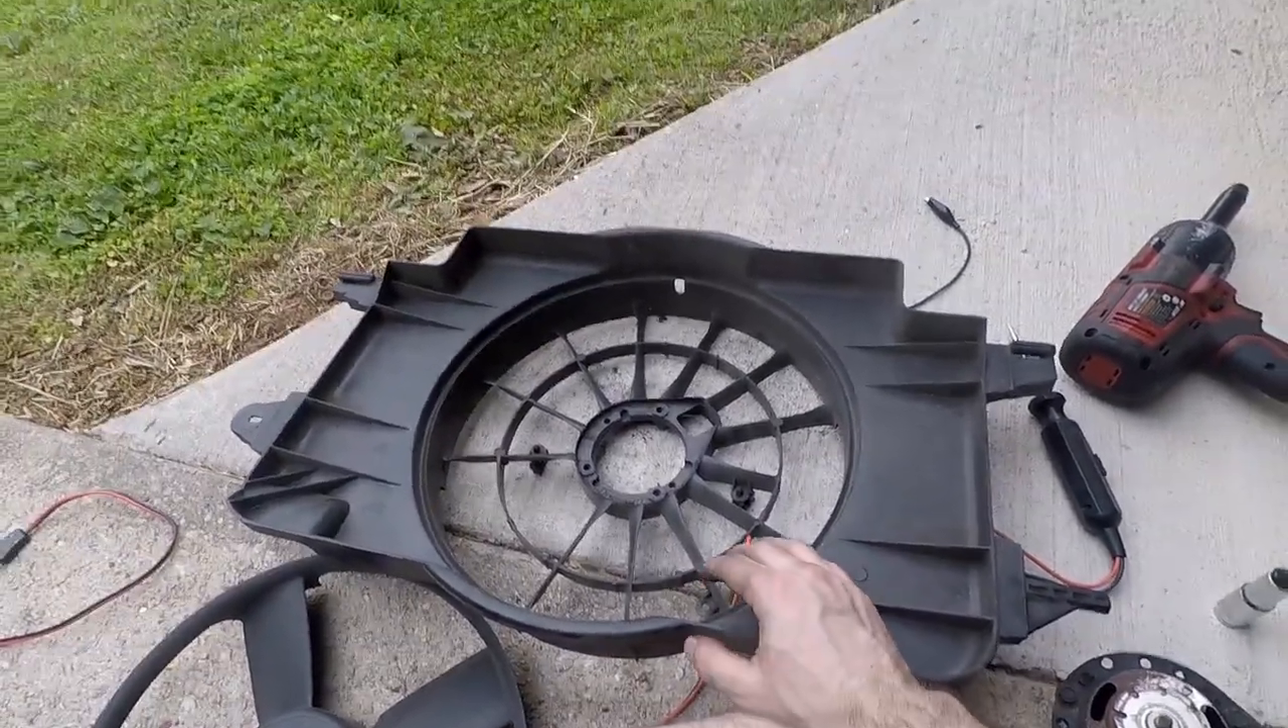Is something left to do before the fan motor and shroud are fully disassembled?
No.